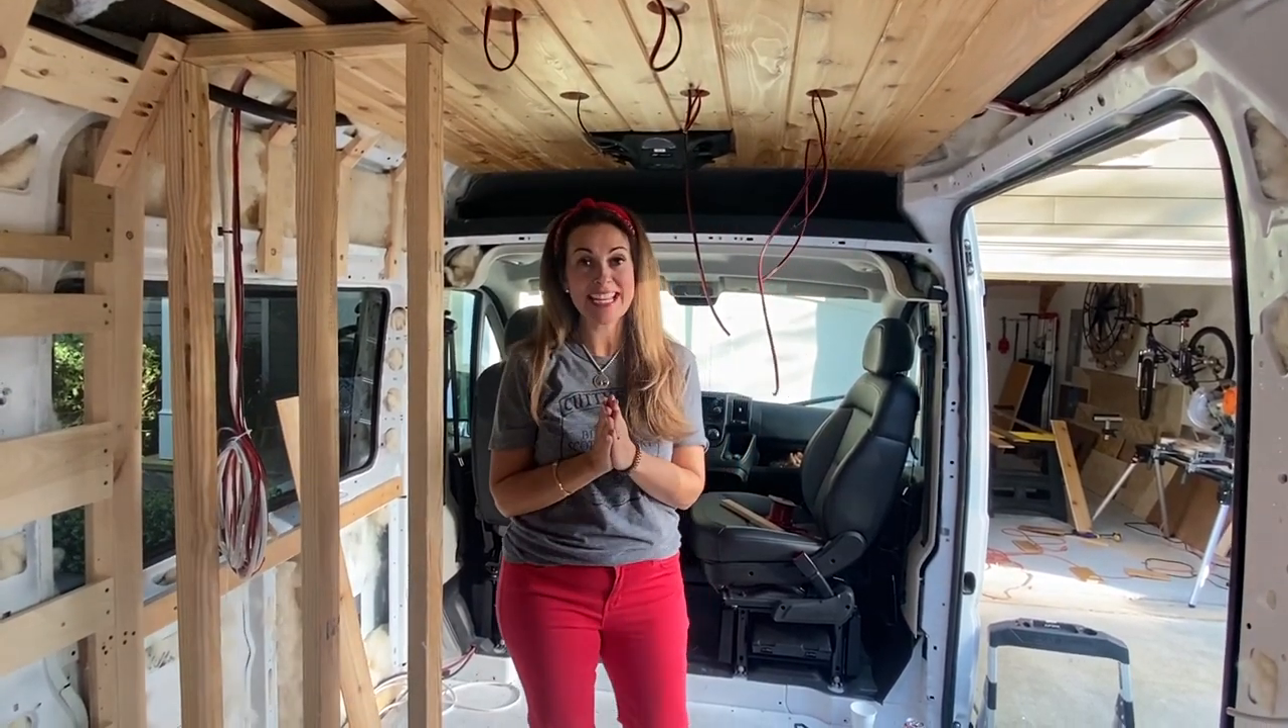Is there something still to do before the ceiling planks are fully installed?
No.